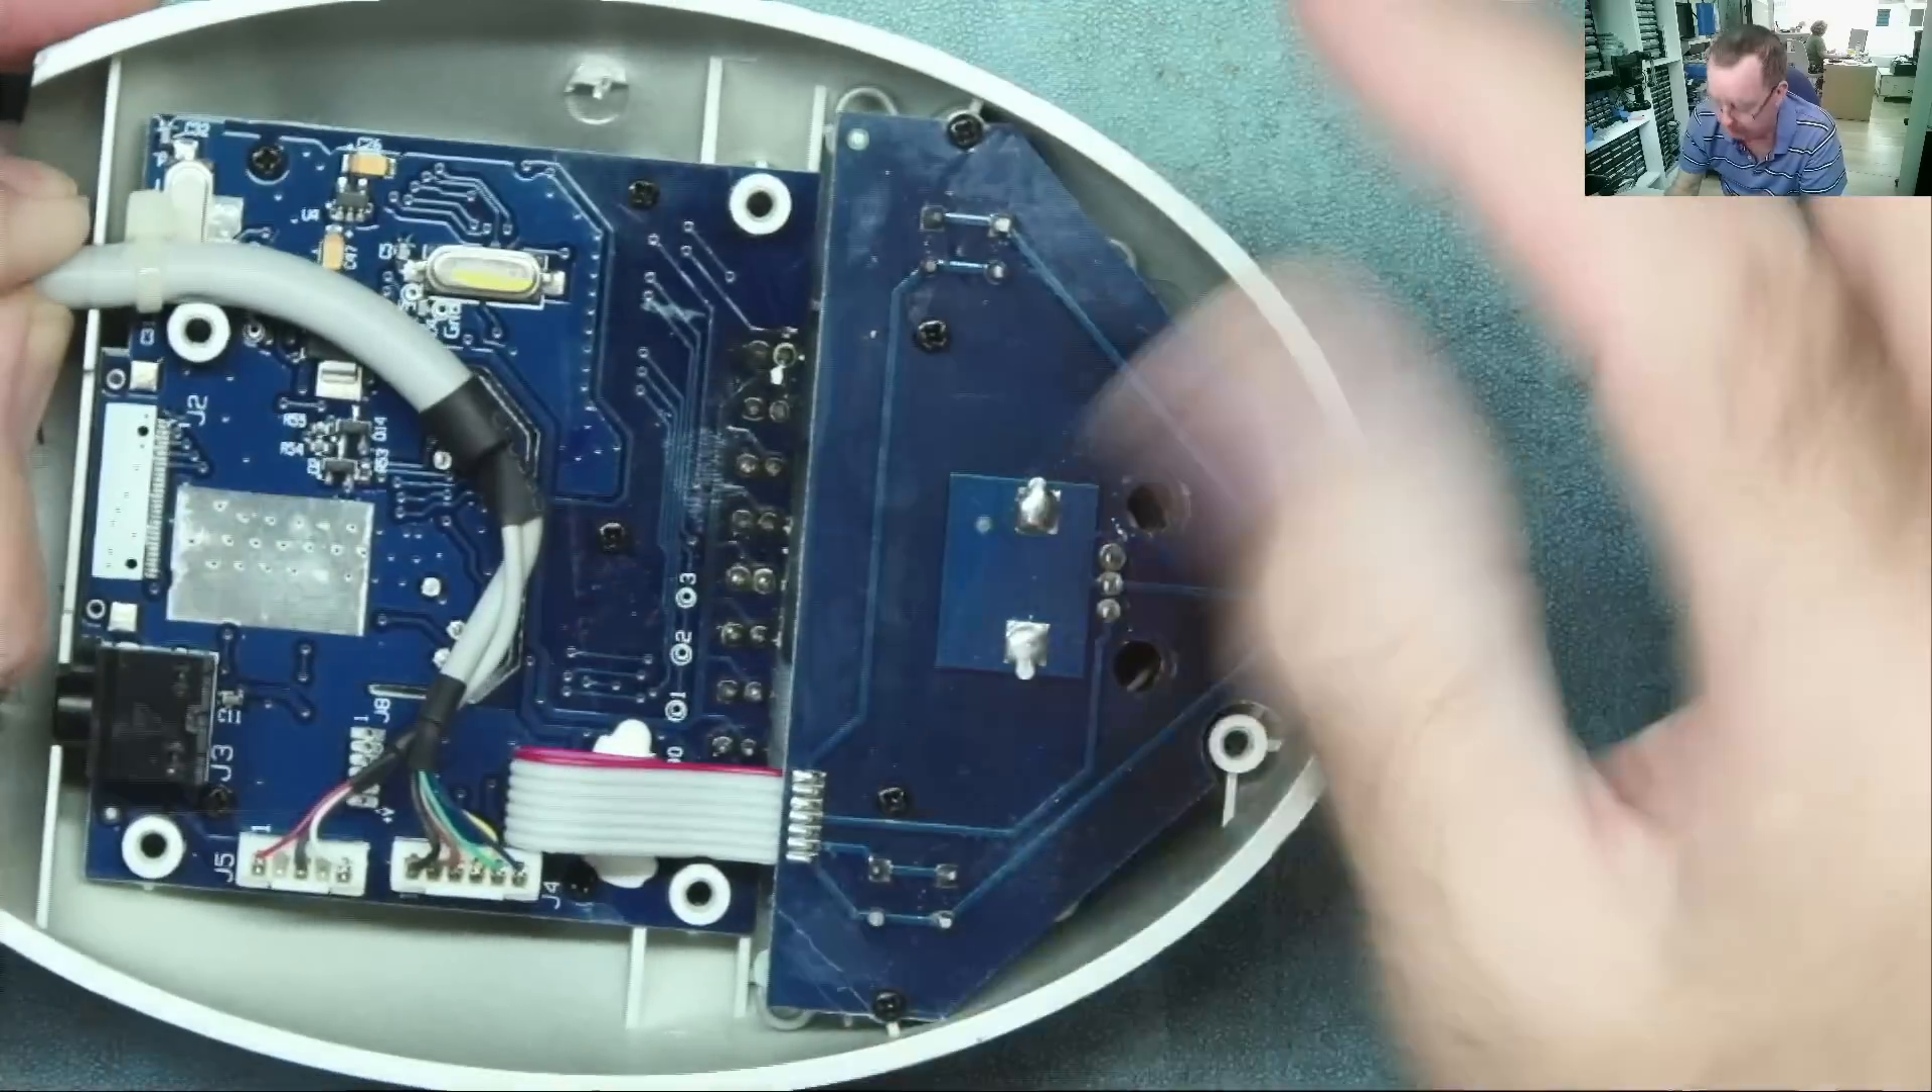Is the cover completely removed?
Yes.